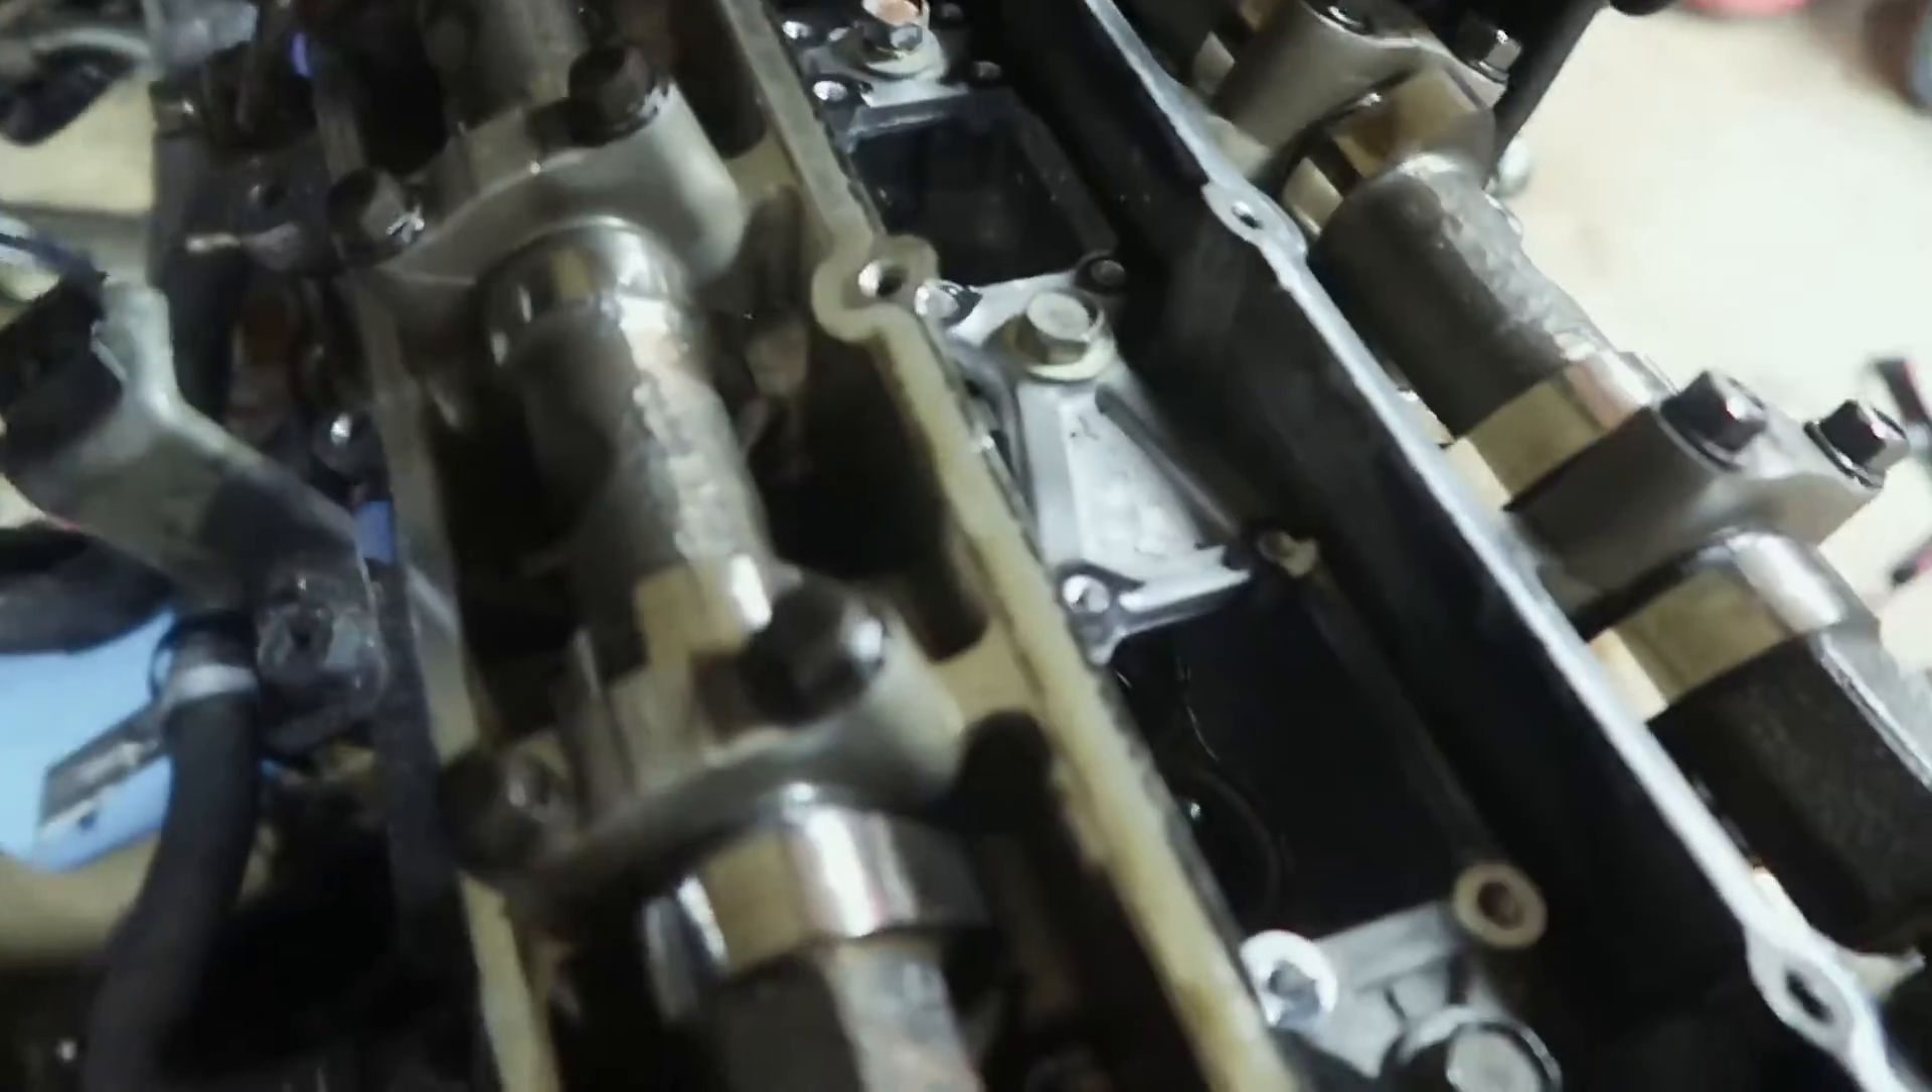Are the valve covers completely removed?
Yes.